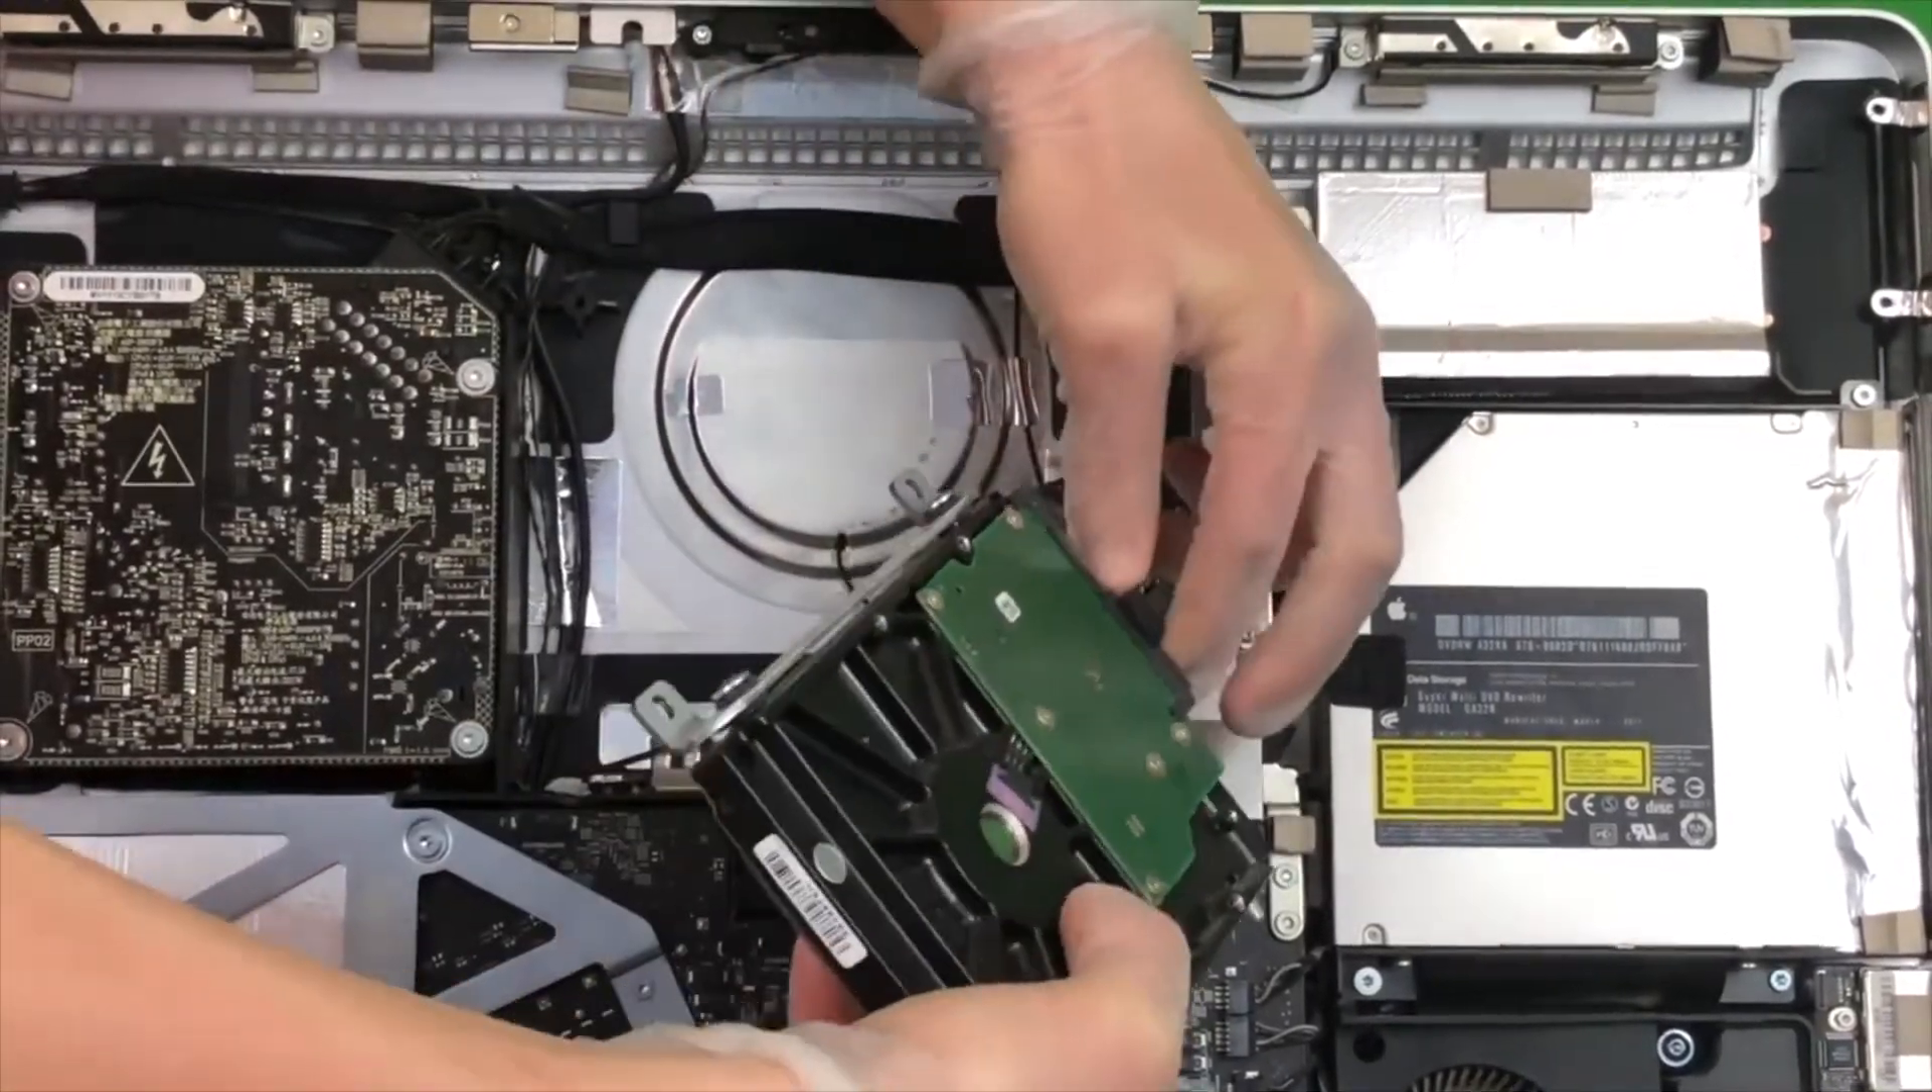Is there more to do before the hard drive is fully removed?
Yes.